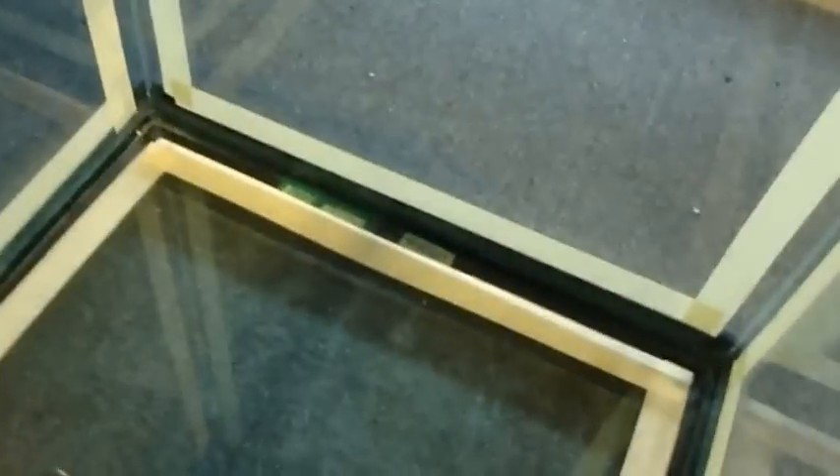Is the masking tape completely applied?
Yes.